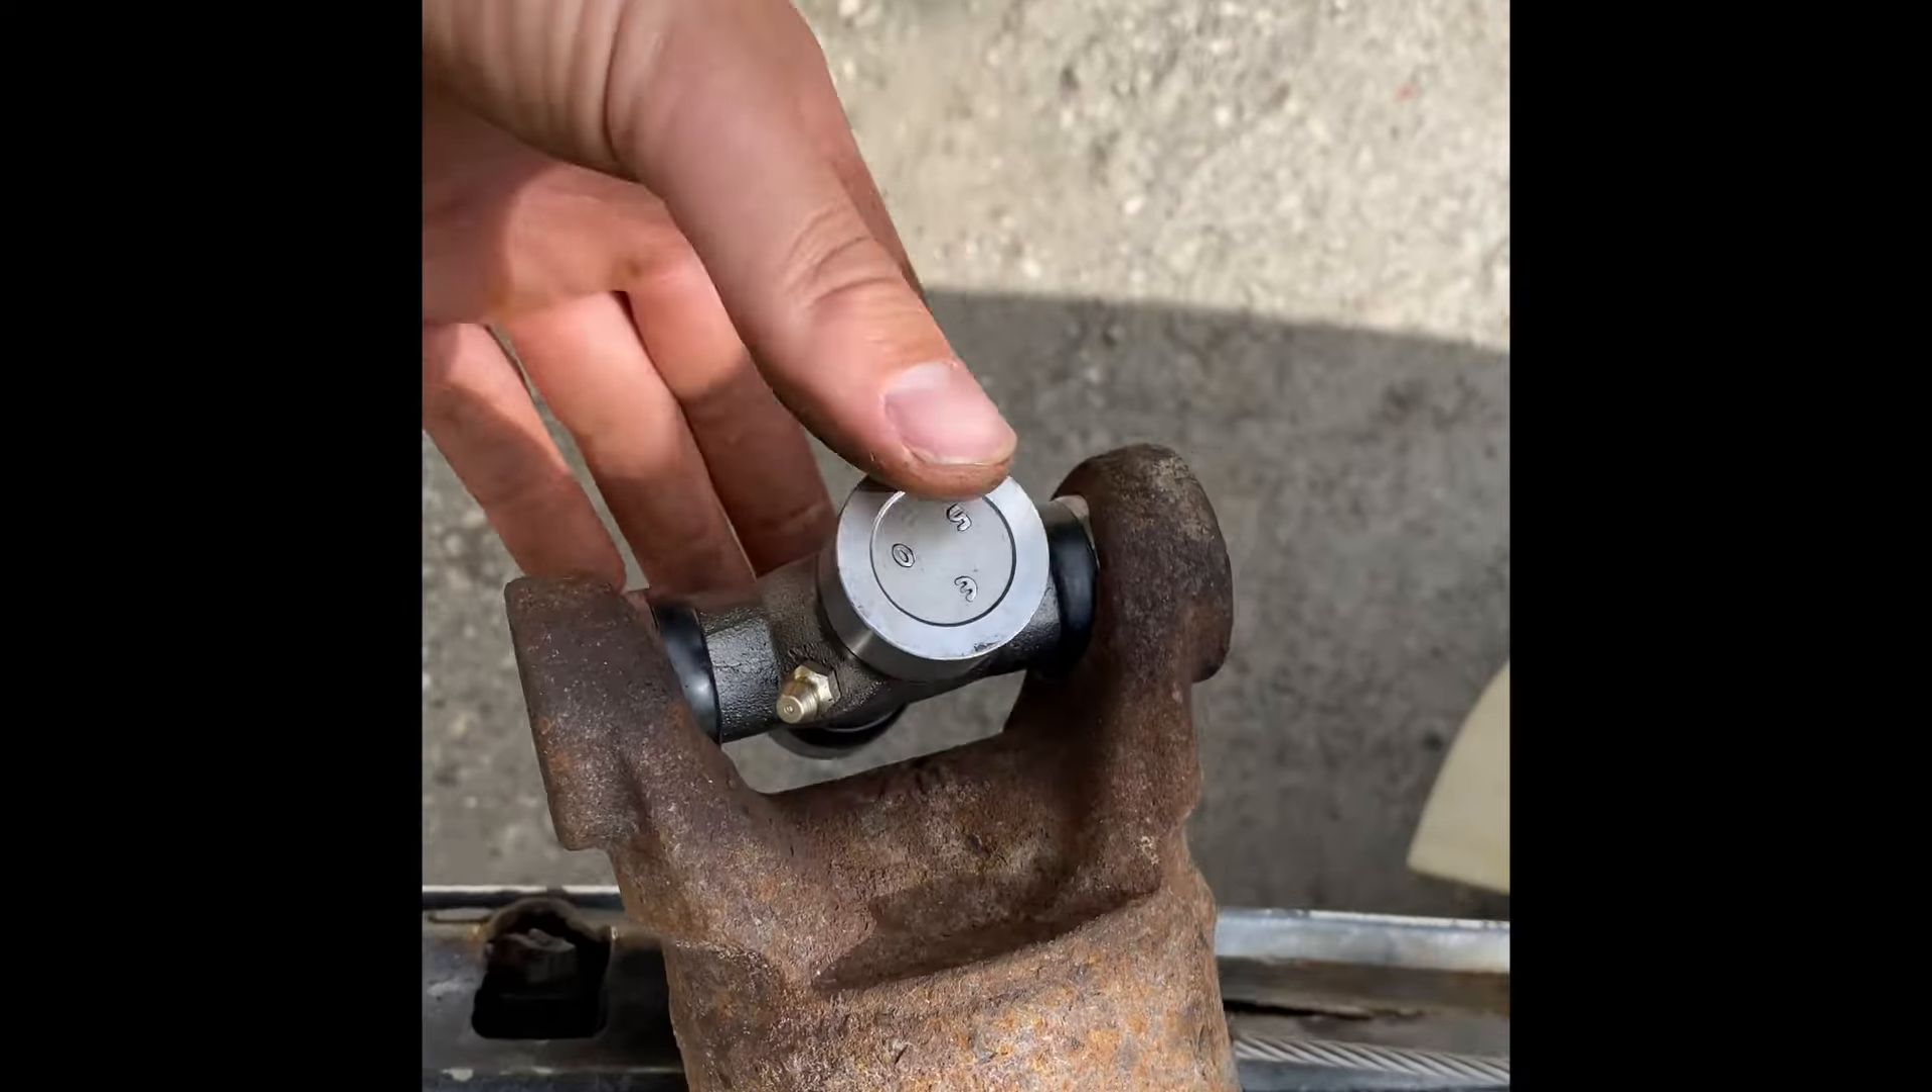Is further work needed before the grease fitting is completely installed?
No.